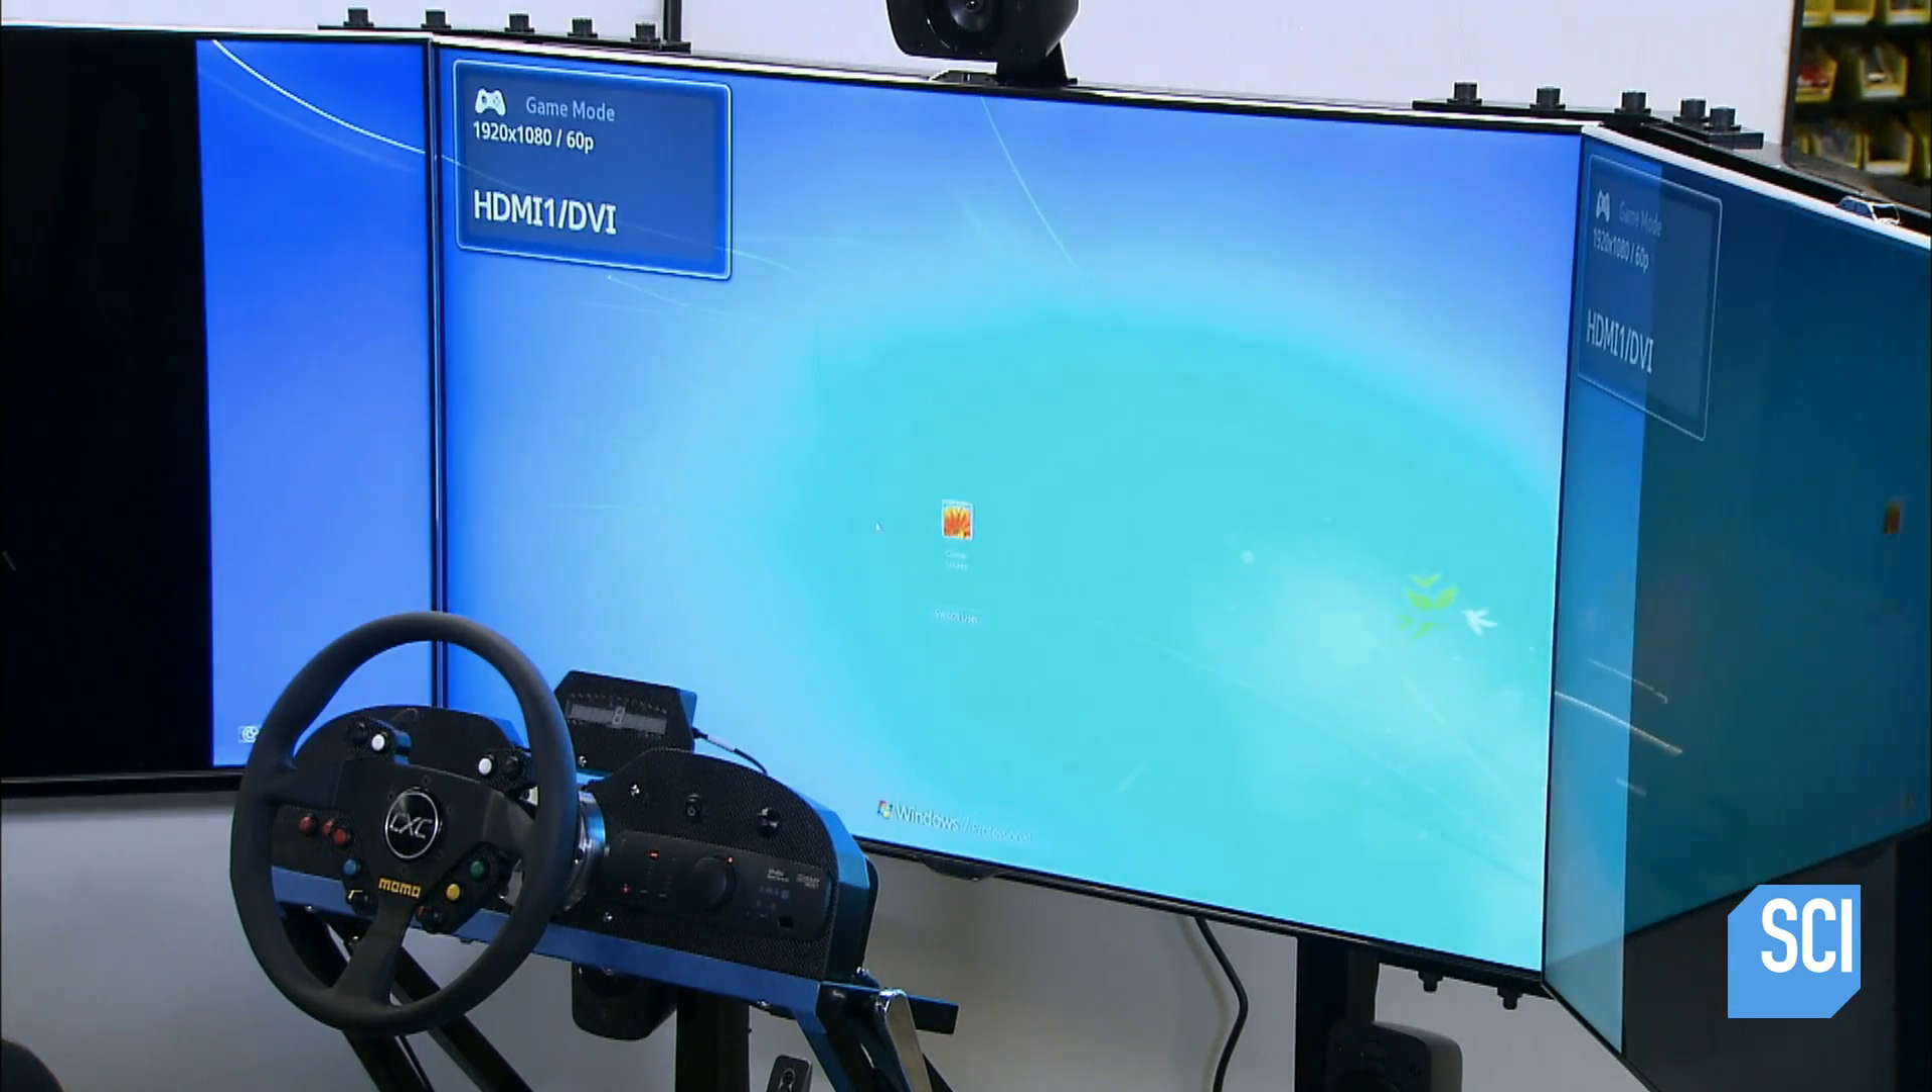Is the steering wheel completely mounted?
Yes.